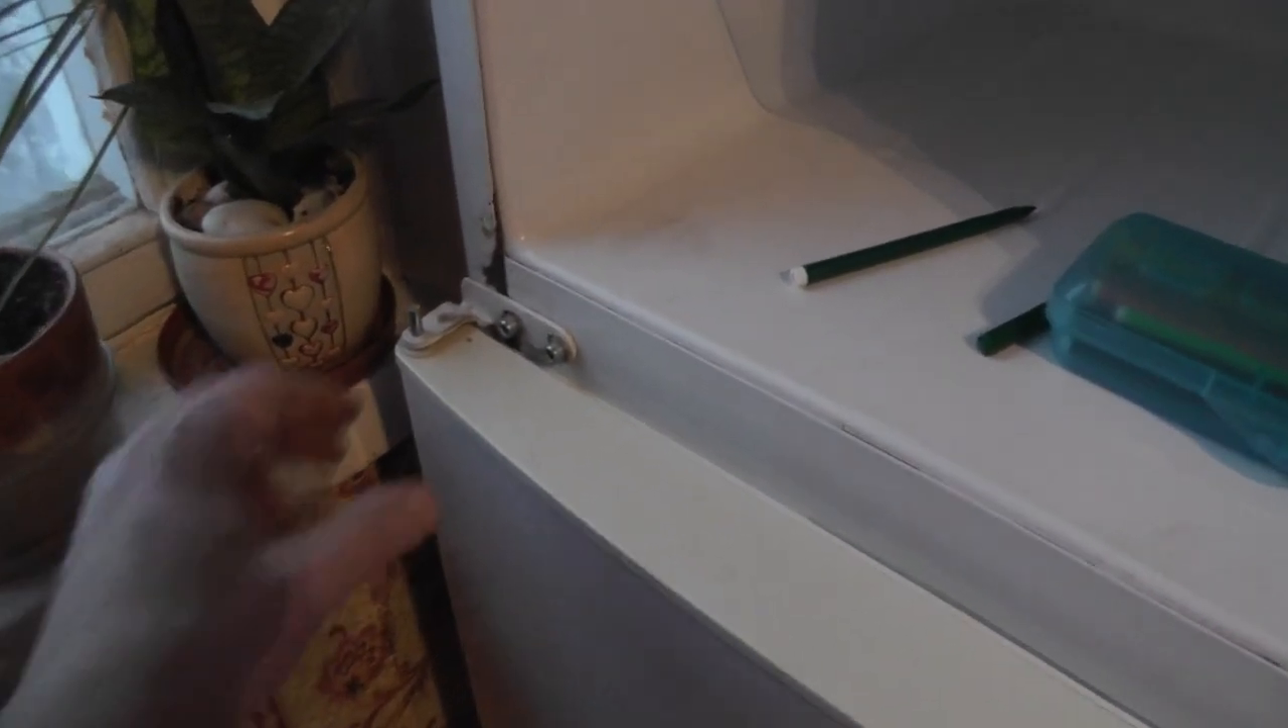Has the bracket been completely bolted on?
Yes.